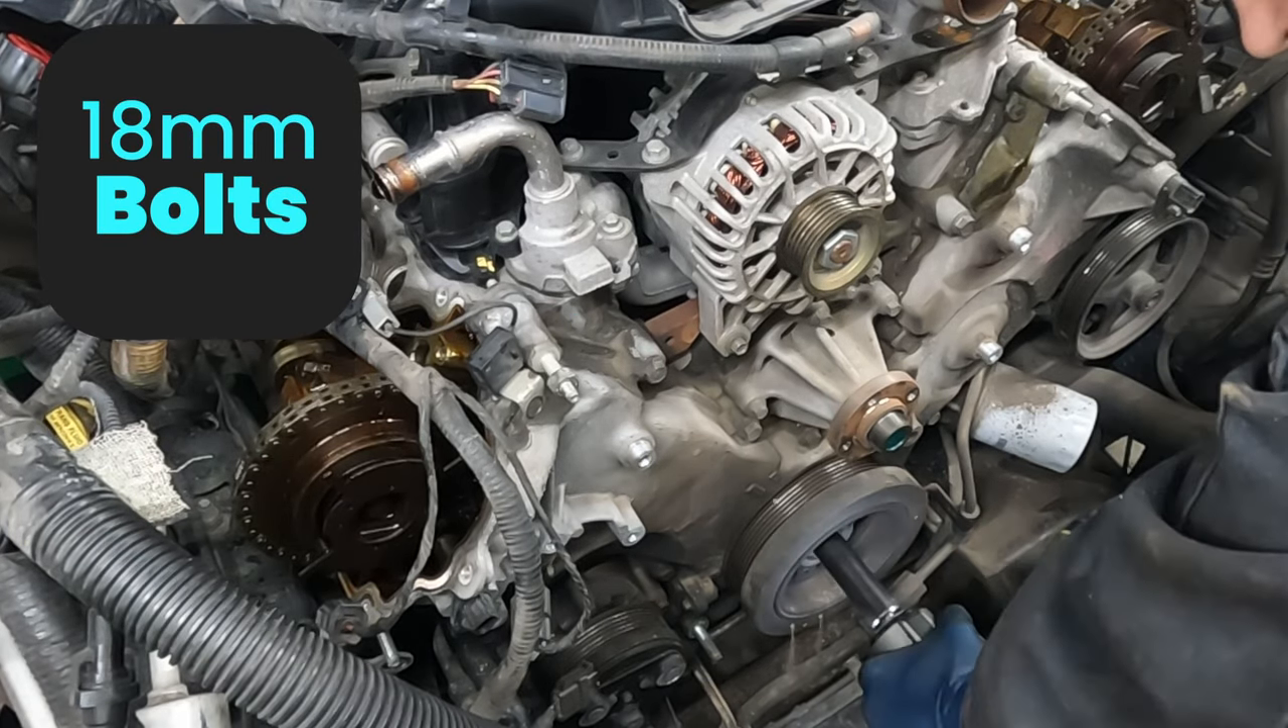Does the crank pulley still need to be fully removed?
Yes.